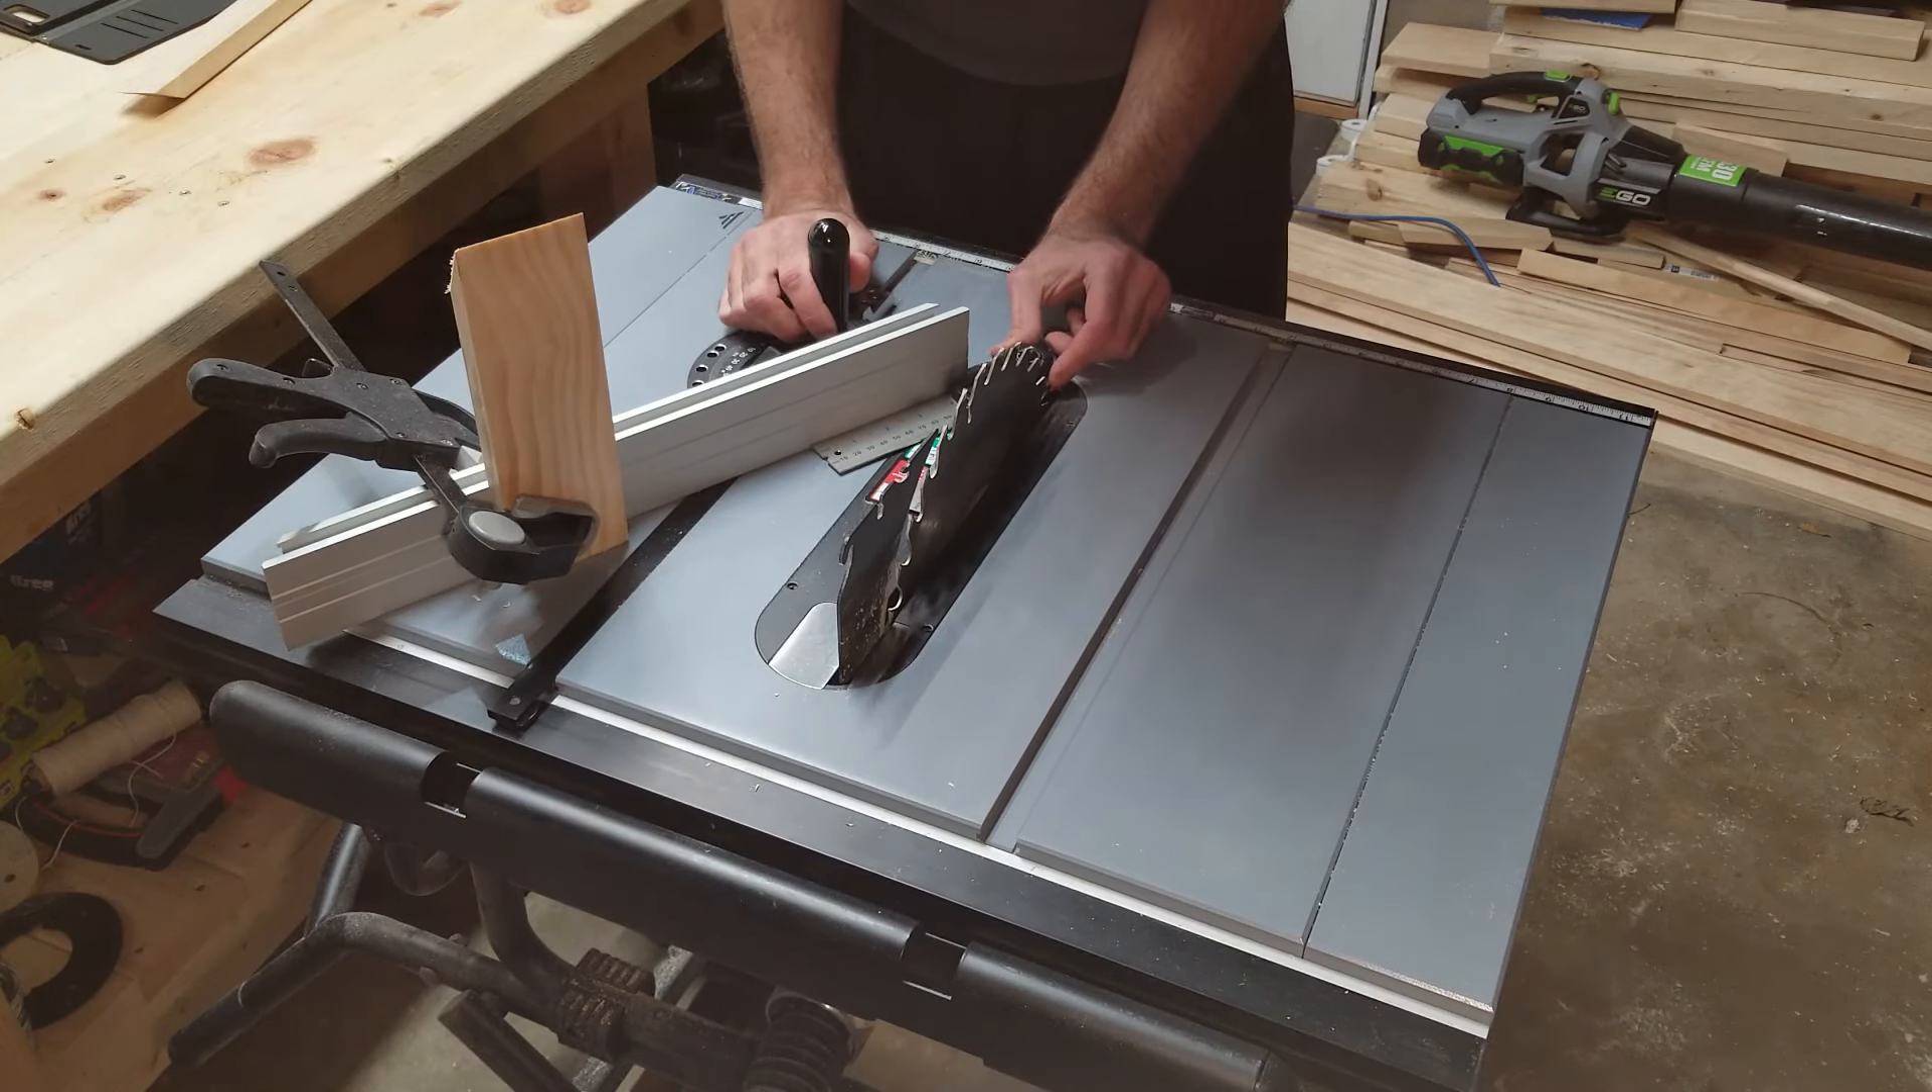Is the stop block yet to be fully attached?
No.